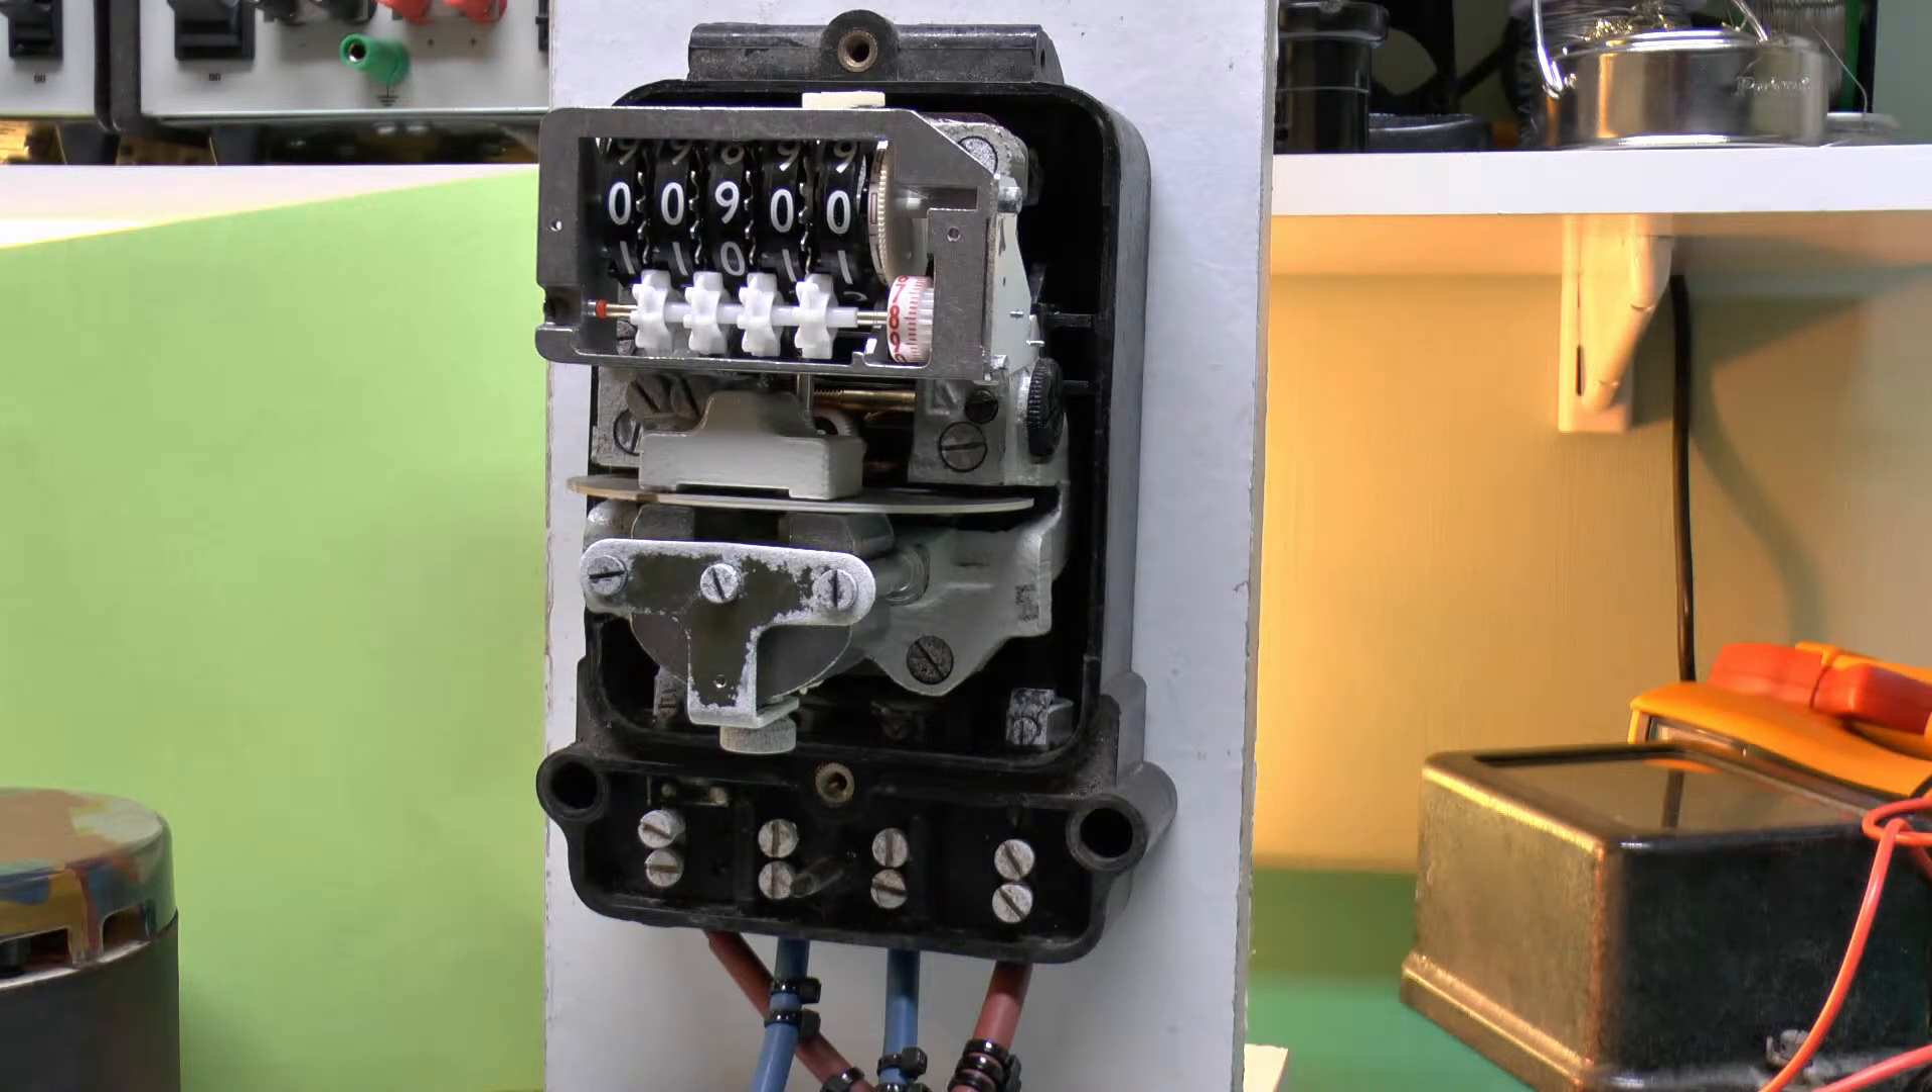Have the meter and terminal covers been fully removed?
Yes.